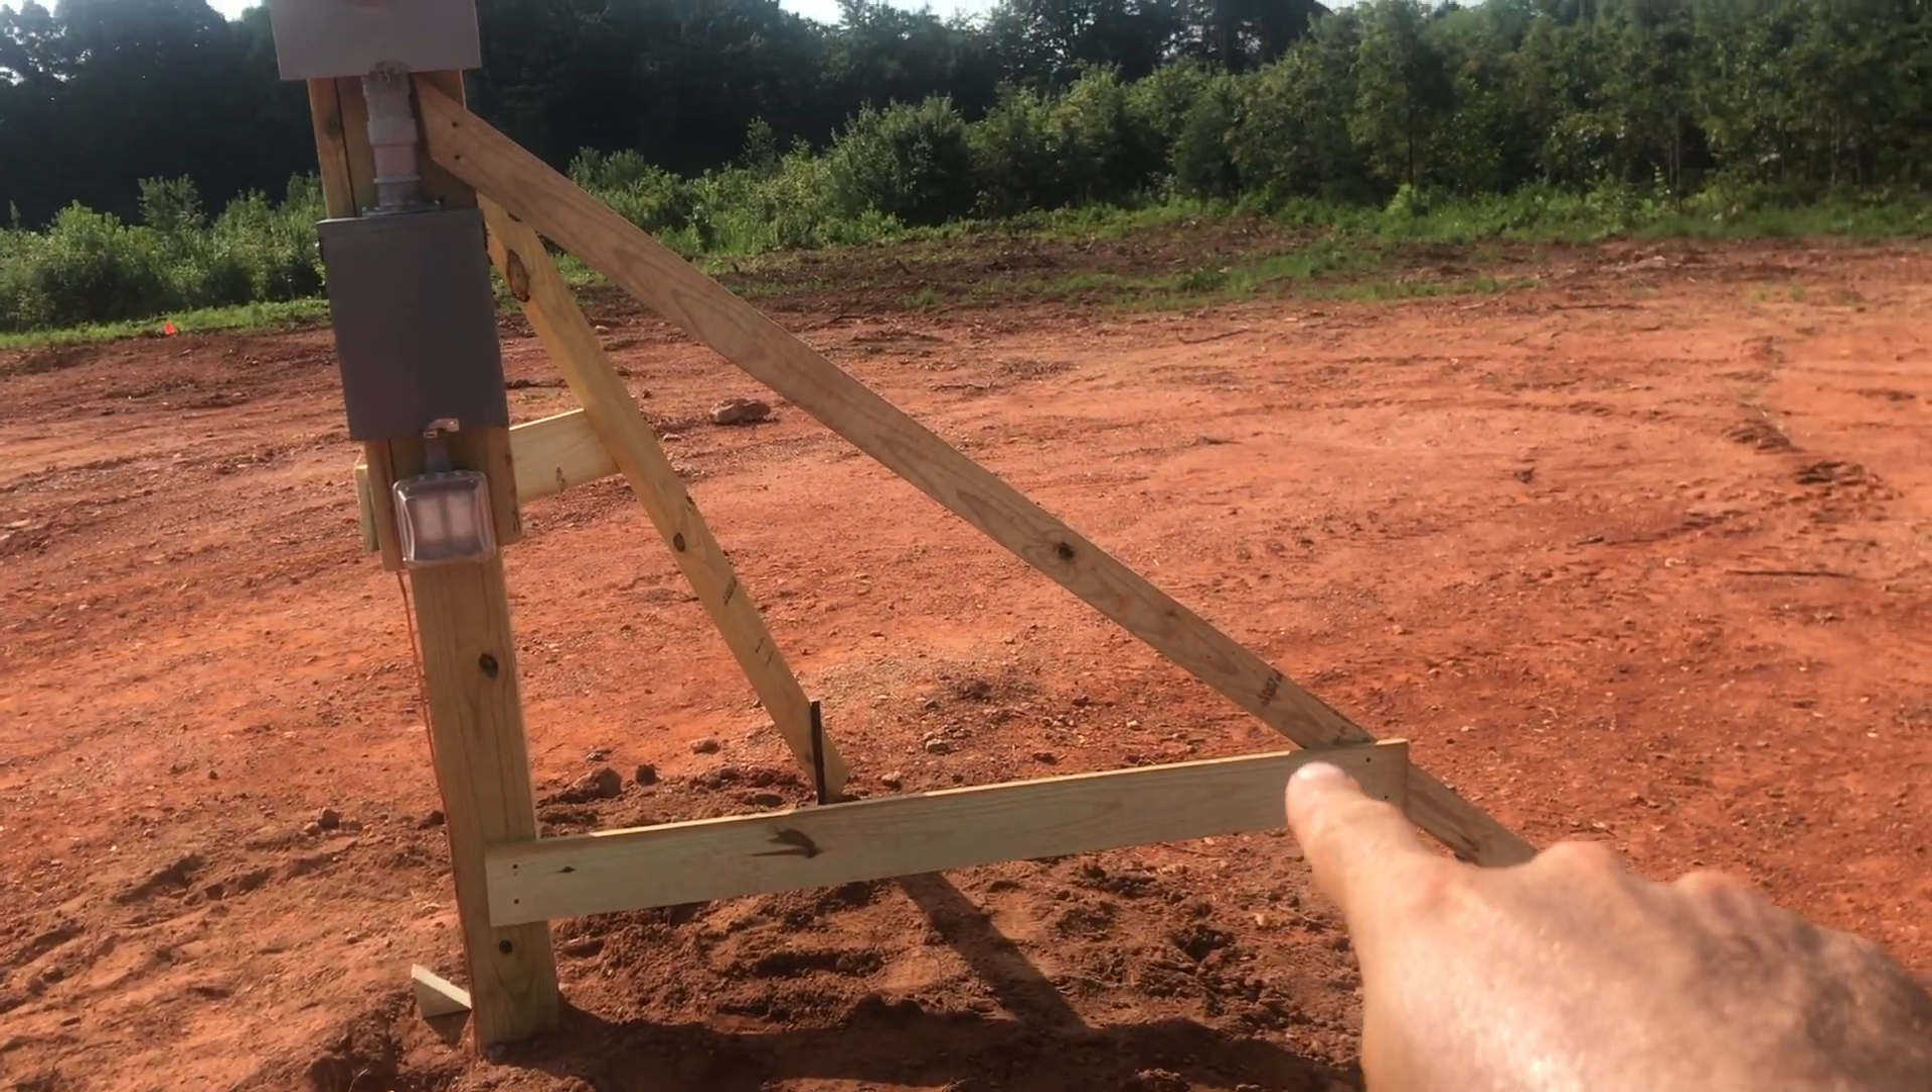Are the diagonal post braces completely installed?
Yes.